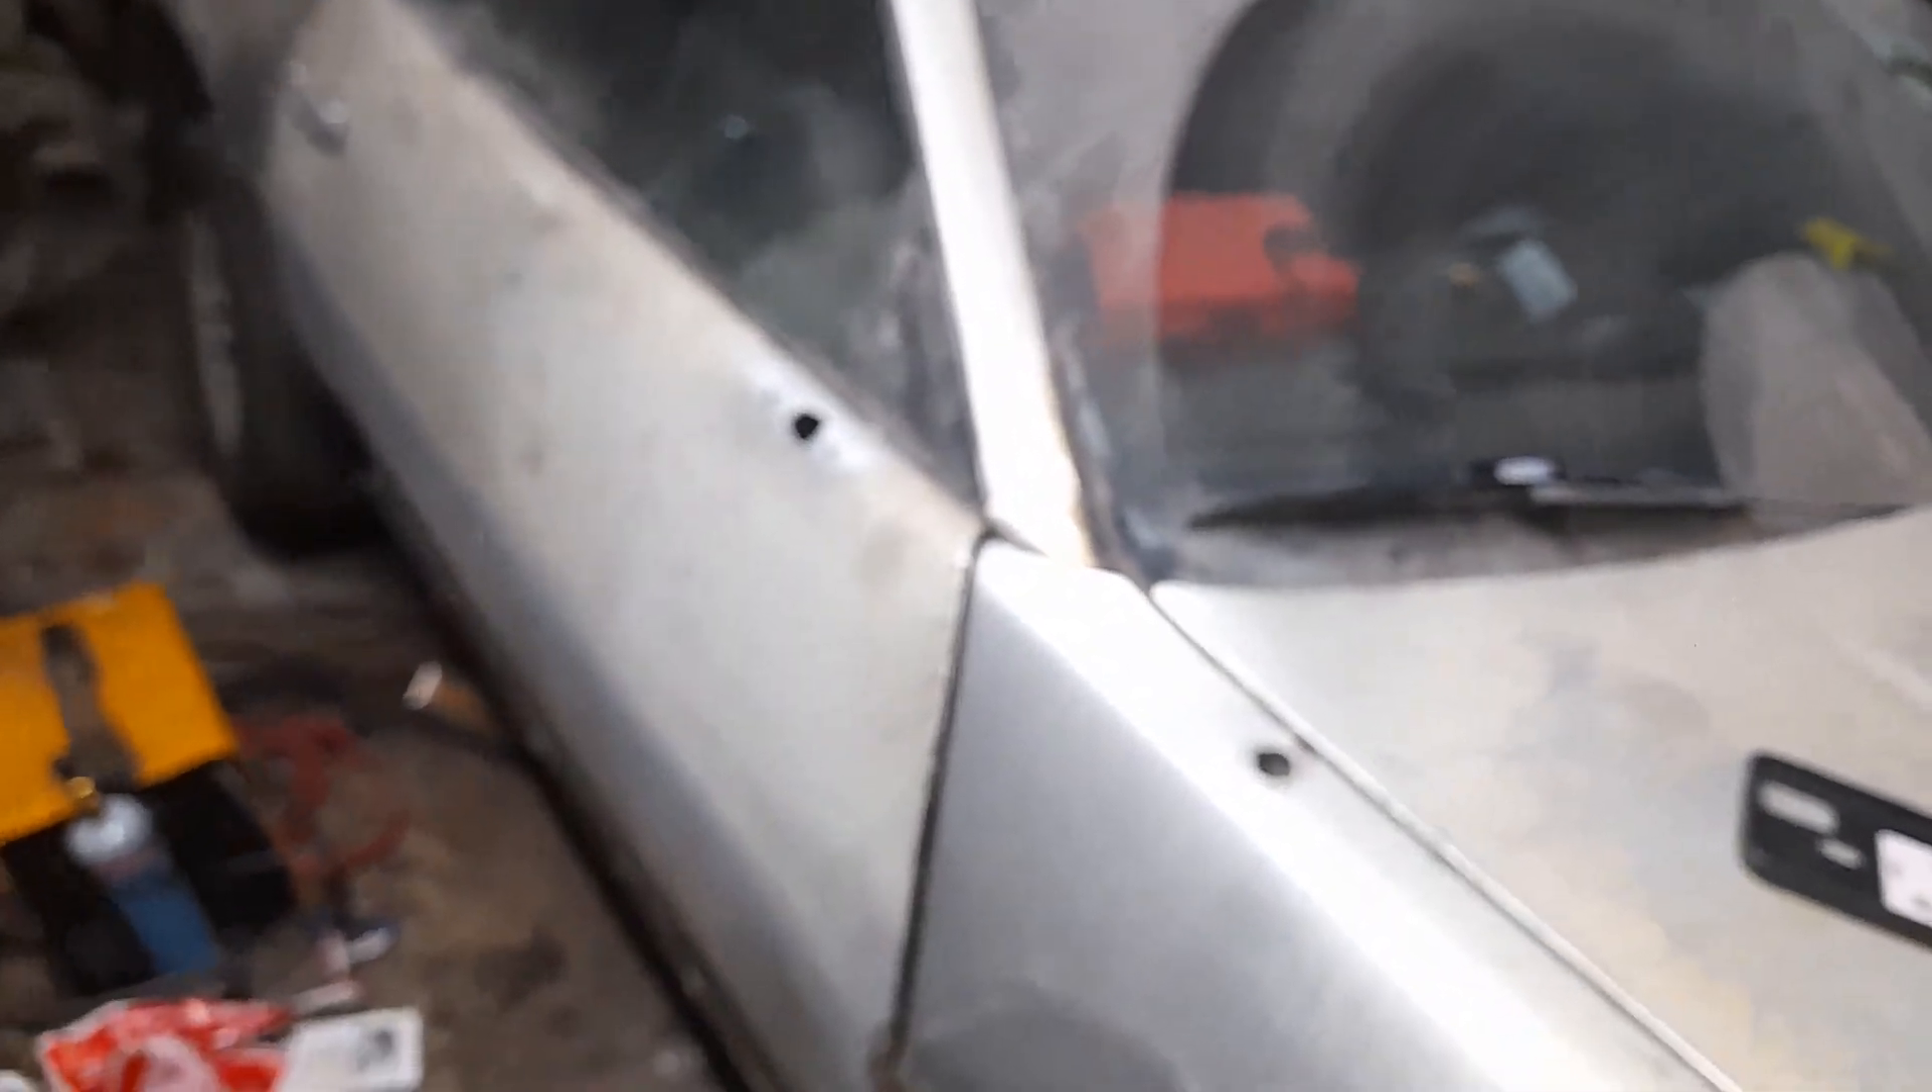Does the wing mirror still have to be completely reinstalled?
Yes.